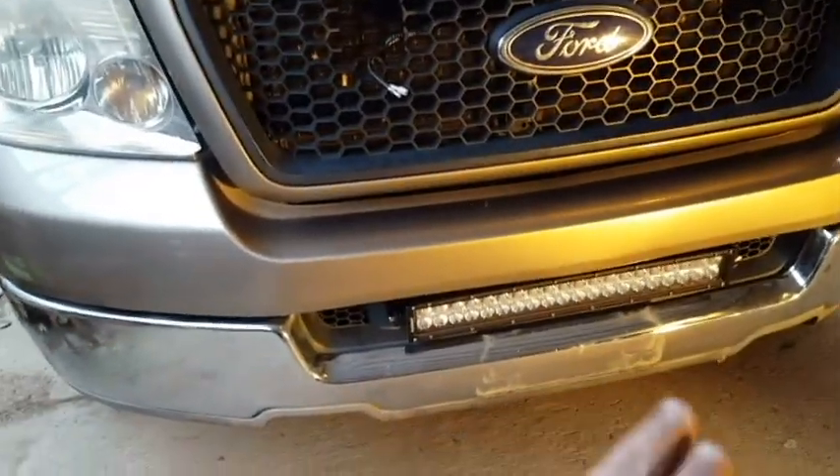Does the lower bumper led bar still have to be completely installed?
No.